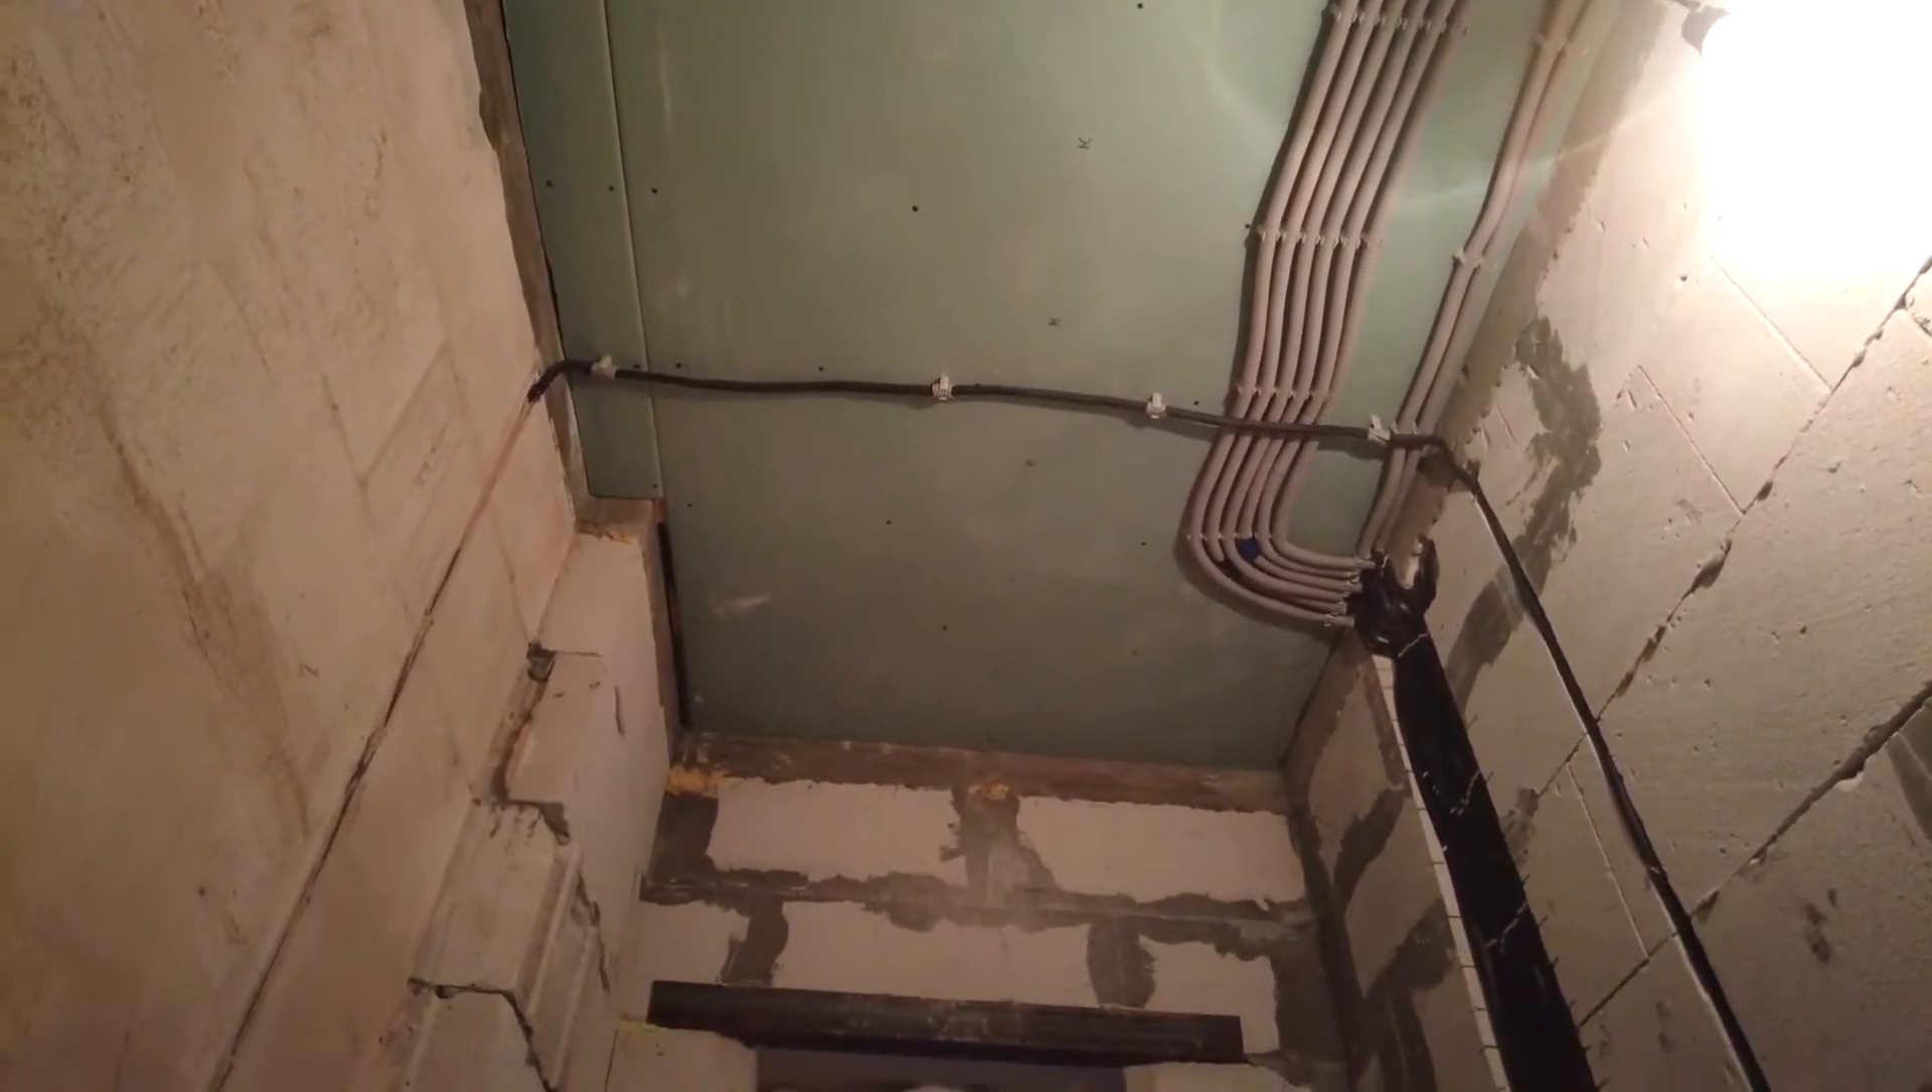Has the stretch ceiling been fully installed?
No.